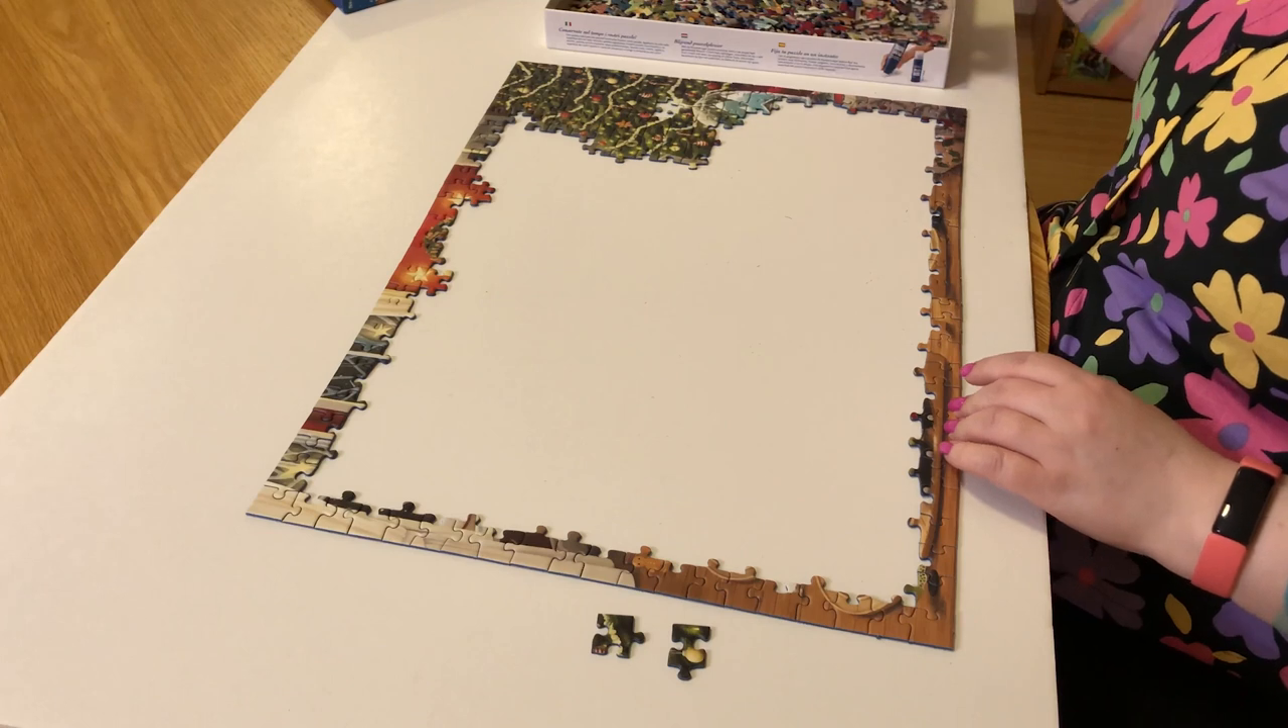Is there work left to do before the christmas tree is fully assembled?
Yes.